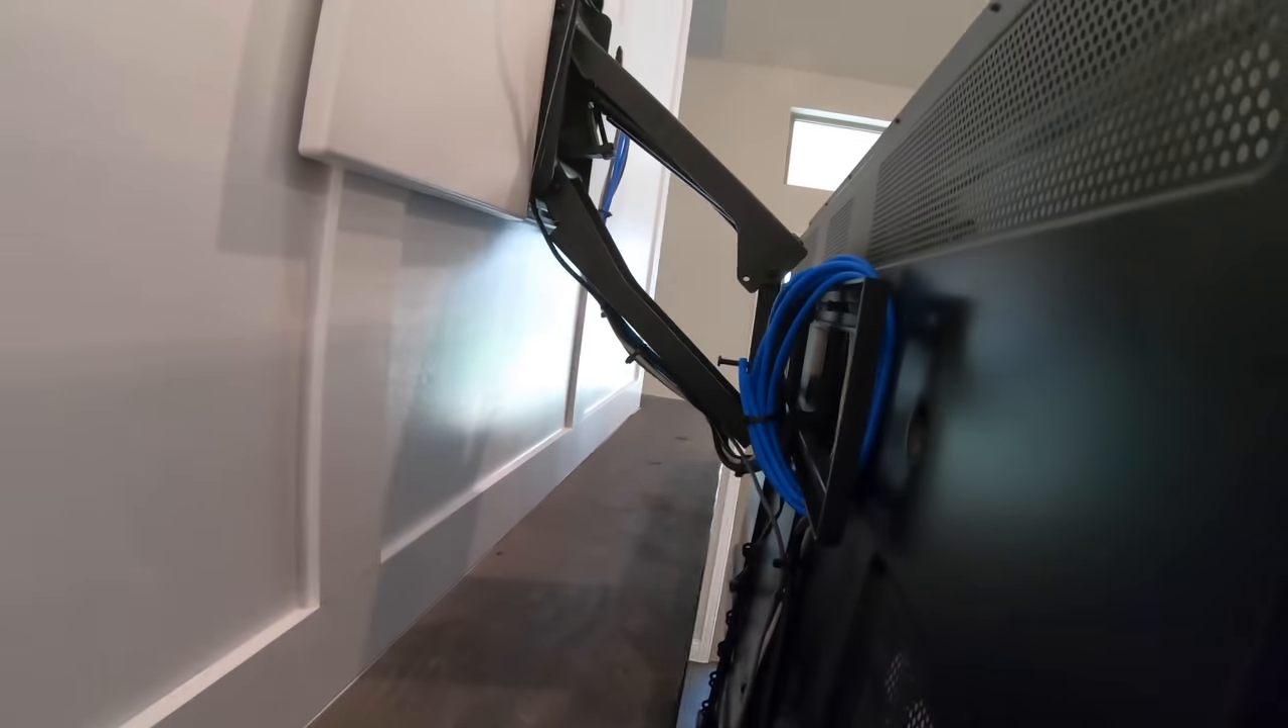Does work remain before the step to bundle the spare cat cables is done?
No.